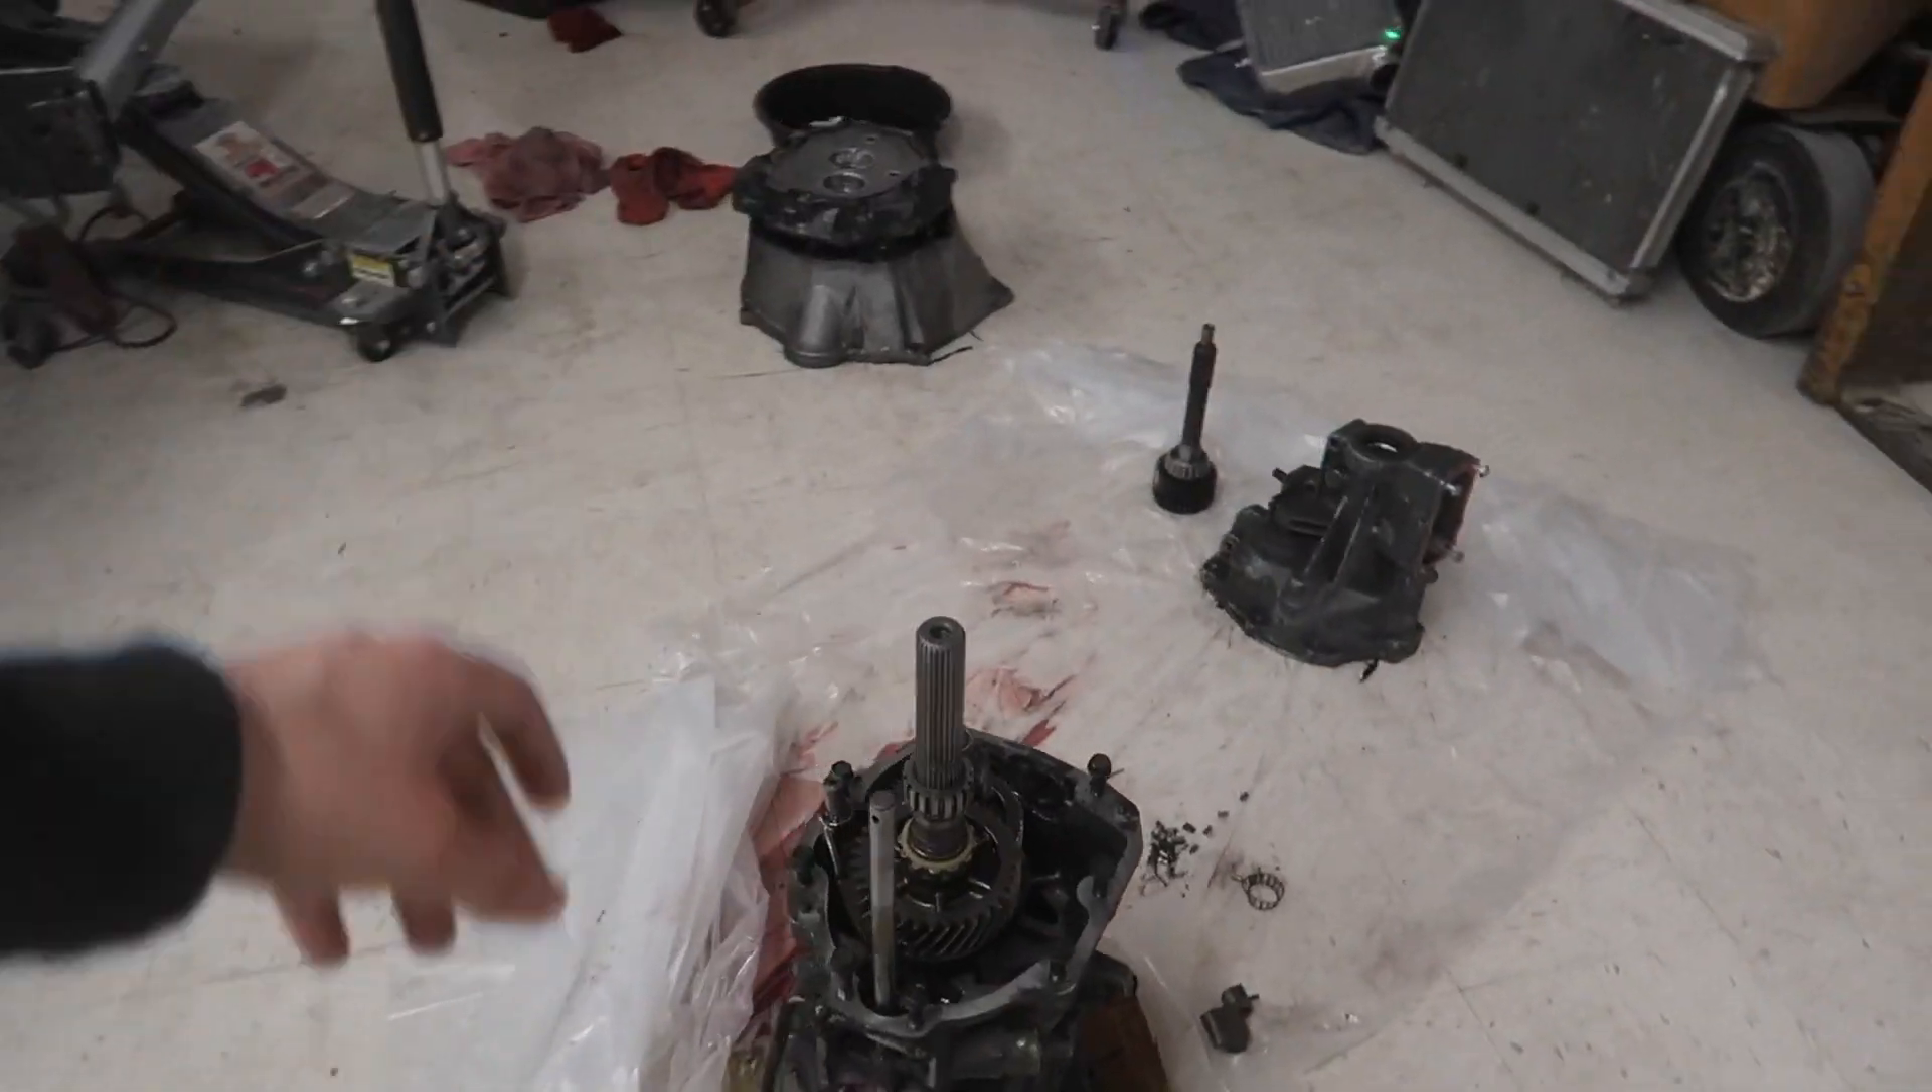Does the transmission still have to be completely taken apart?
Yes.